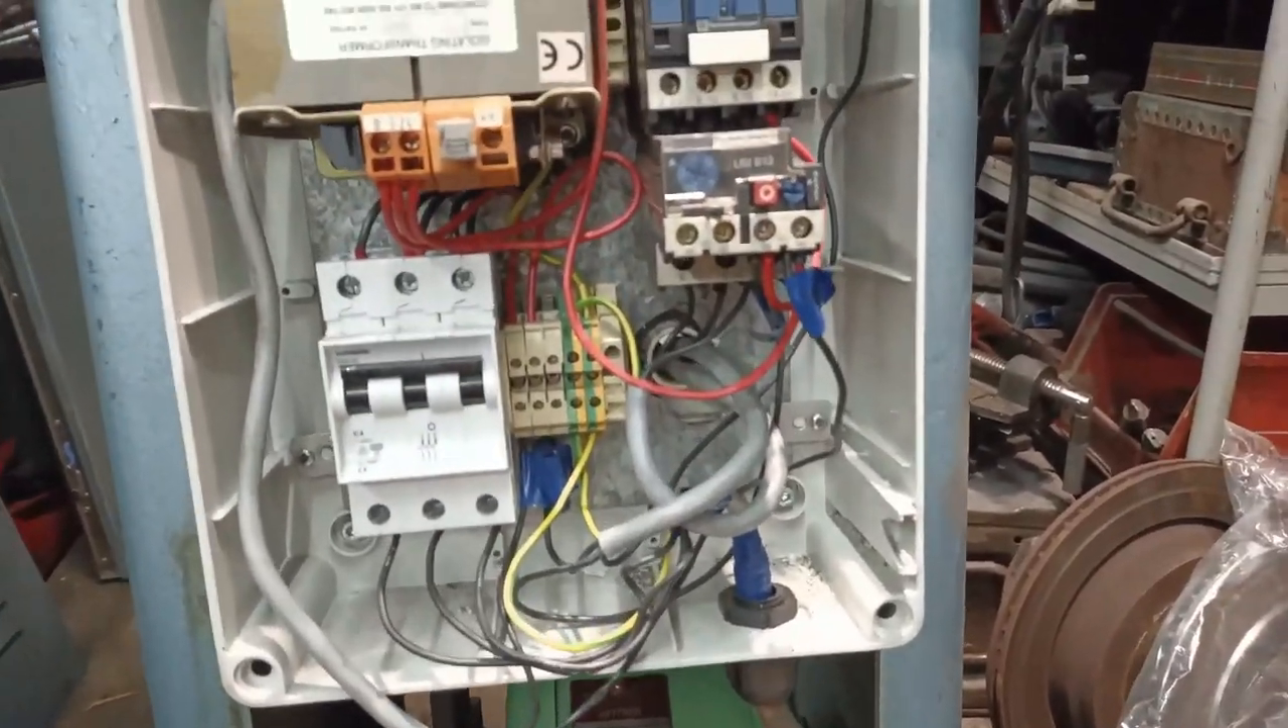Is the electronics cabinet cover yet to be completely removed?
No.